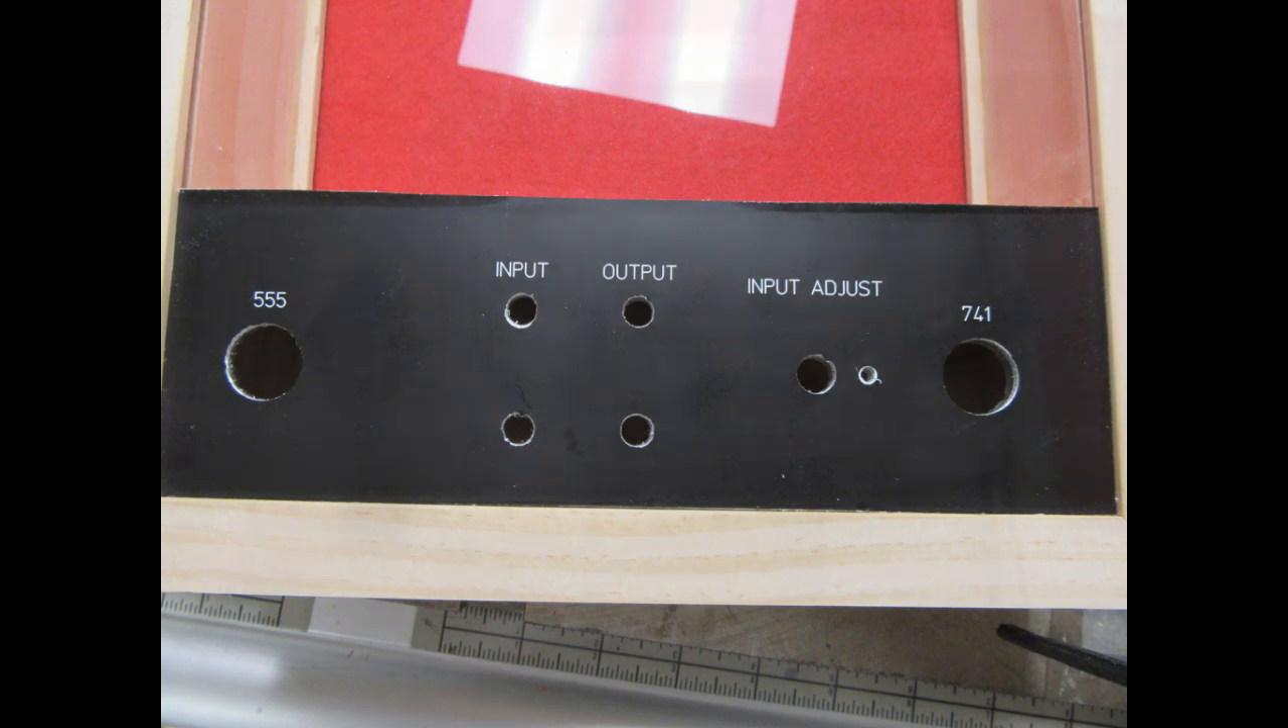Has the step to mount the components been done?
No.